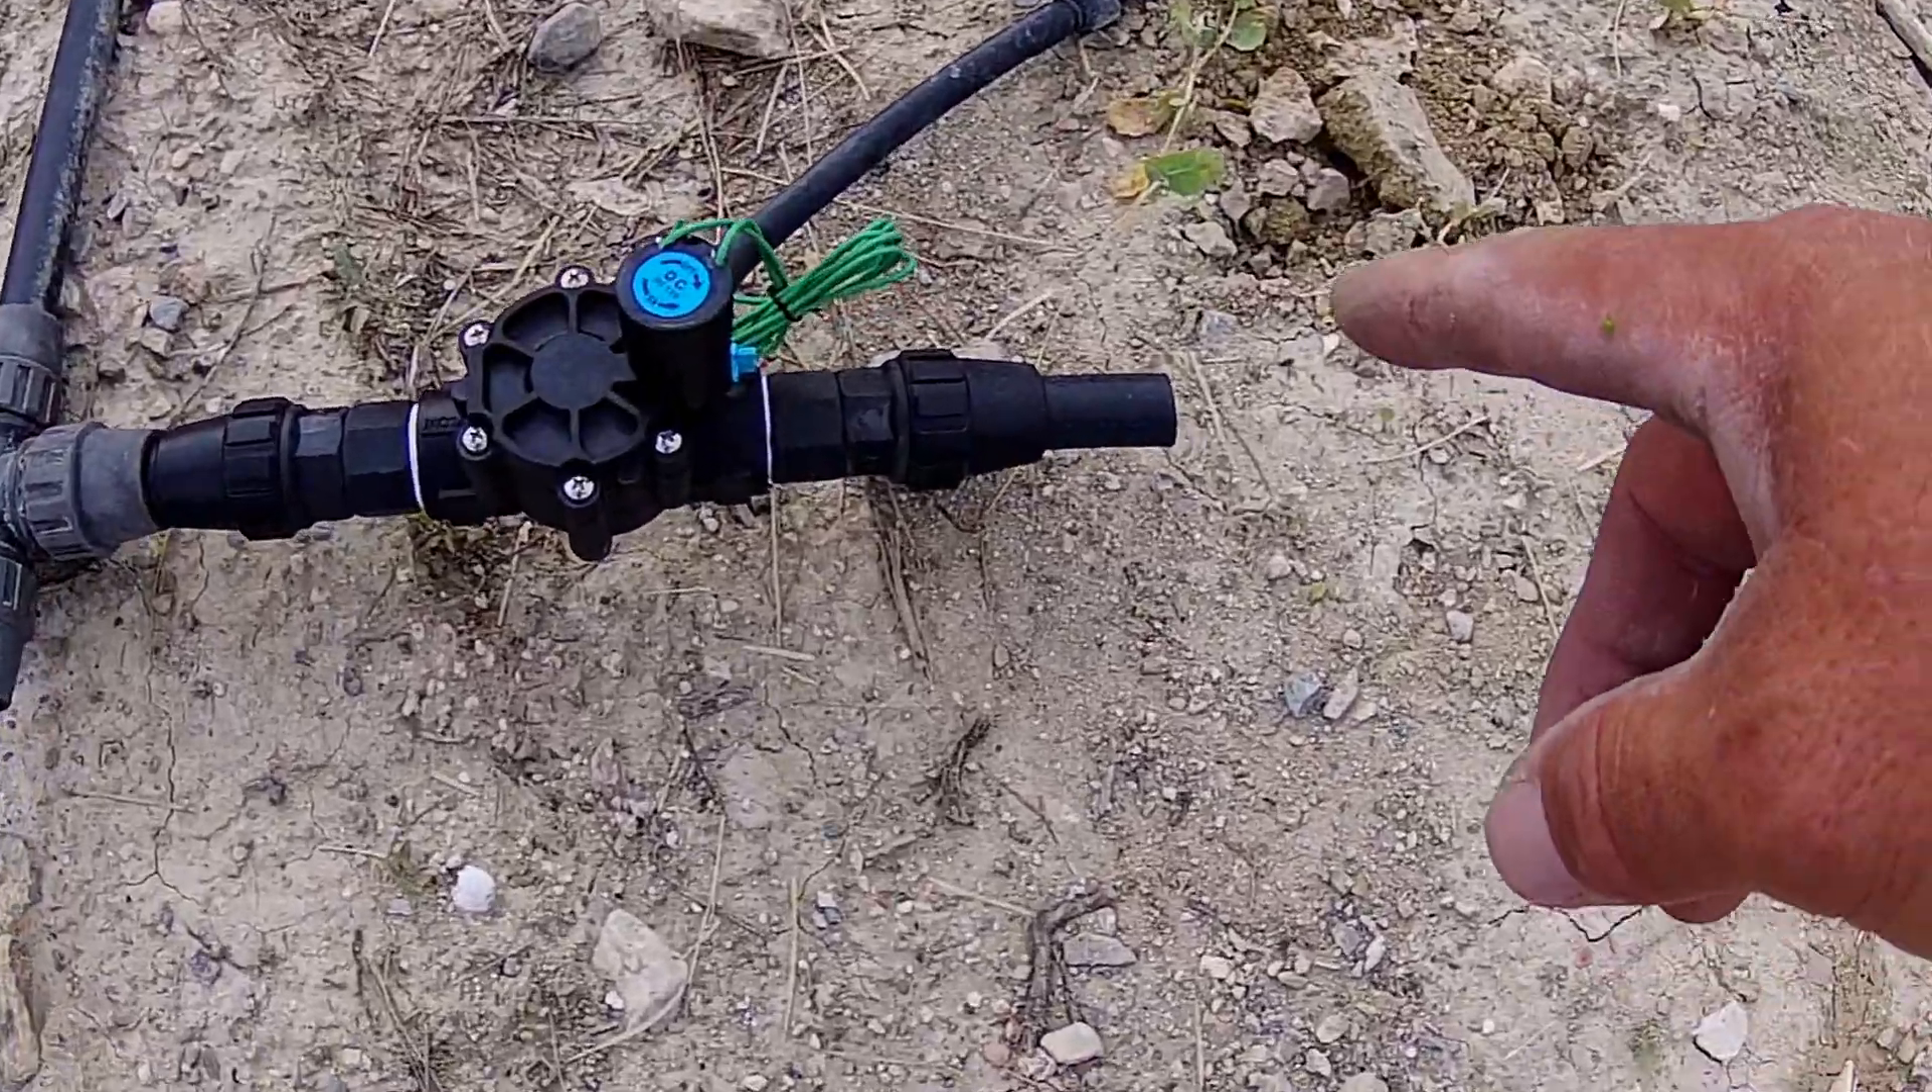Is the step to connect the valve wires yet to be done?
Yes.